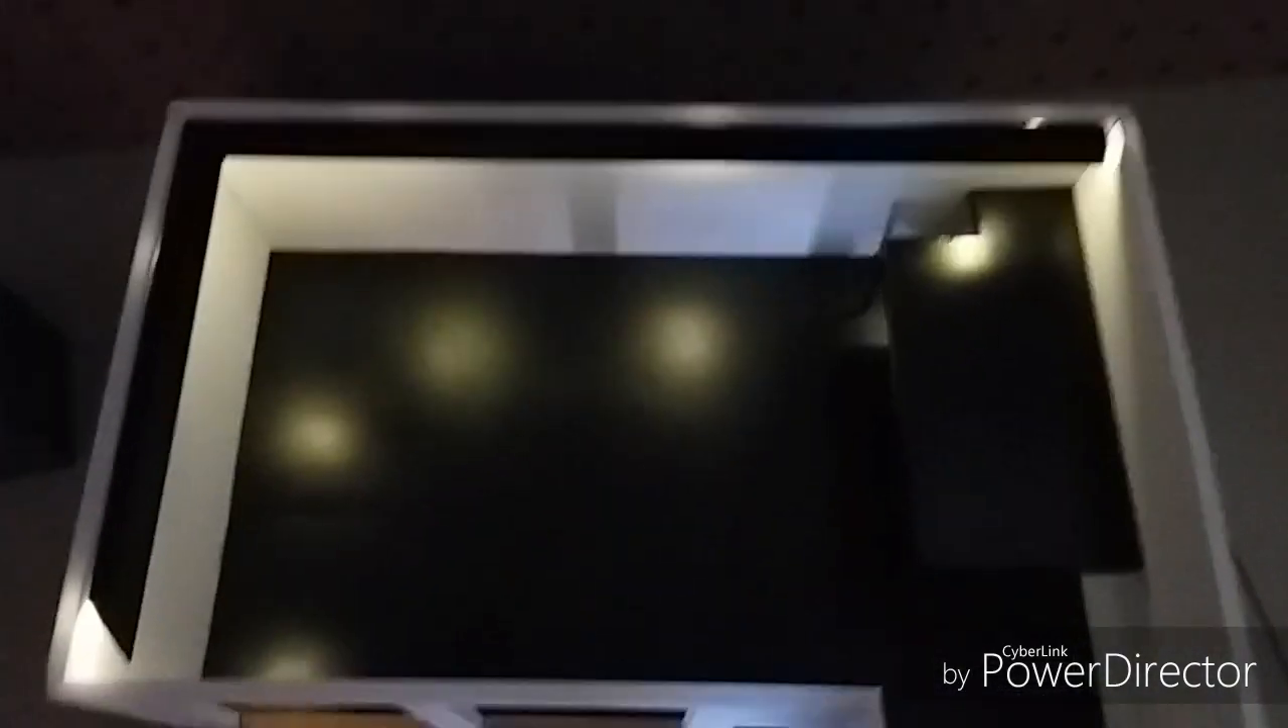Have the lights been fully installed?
Yes.